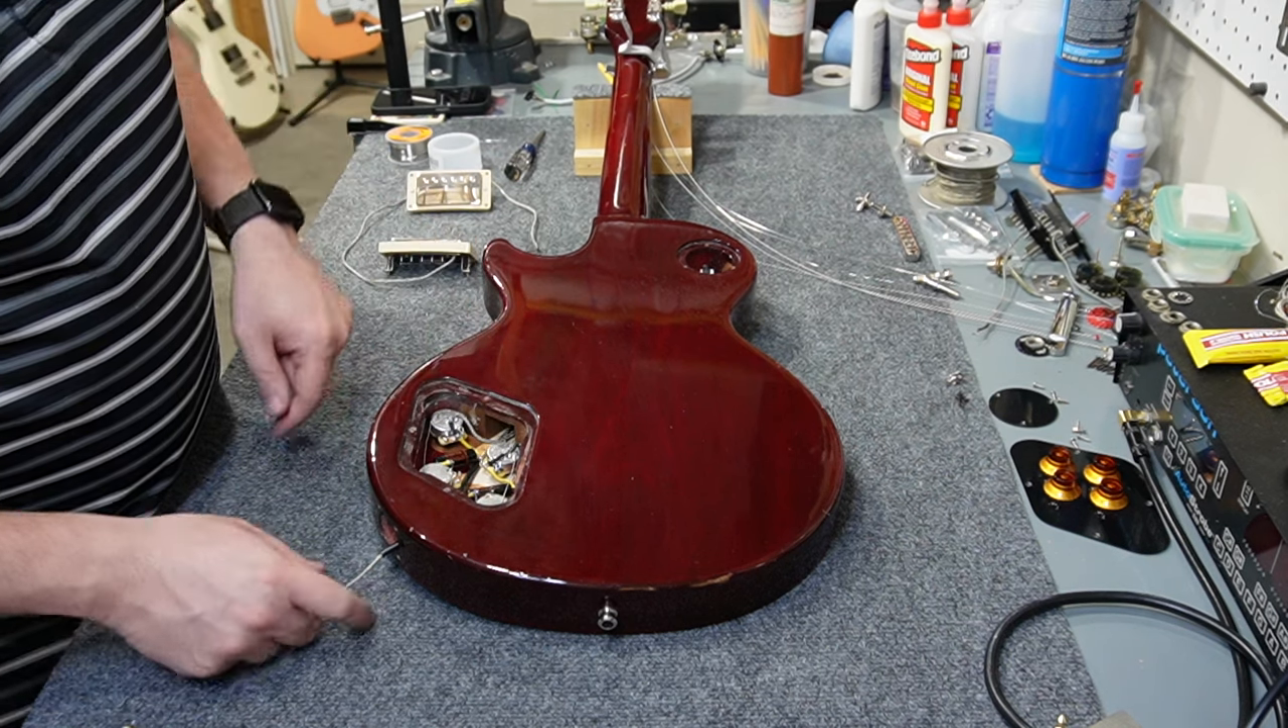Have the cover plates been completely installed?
No.